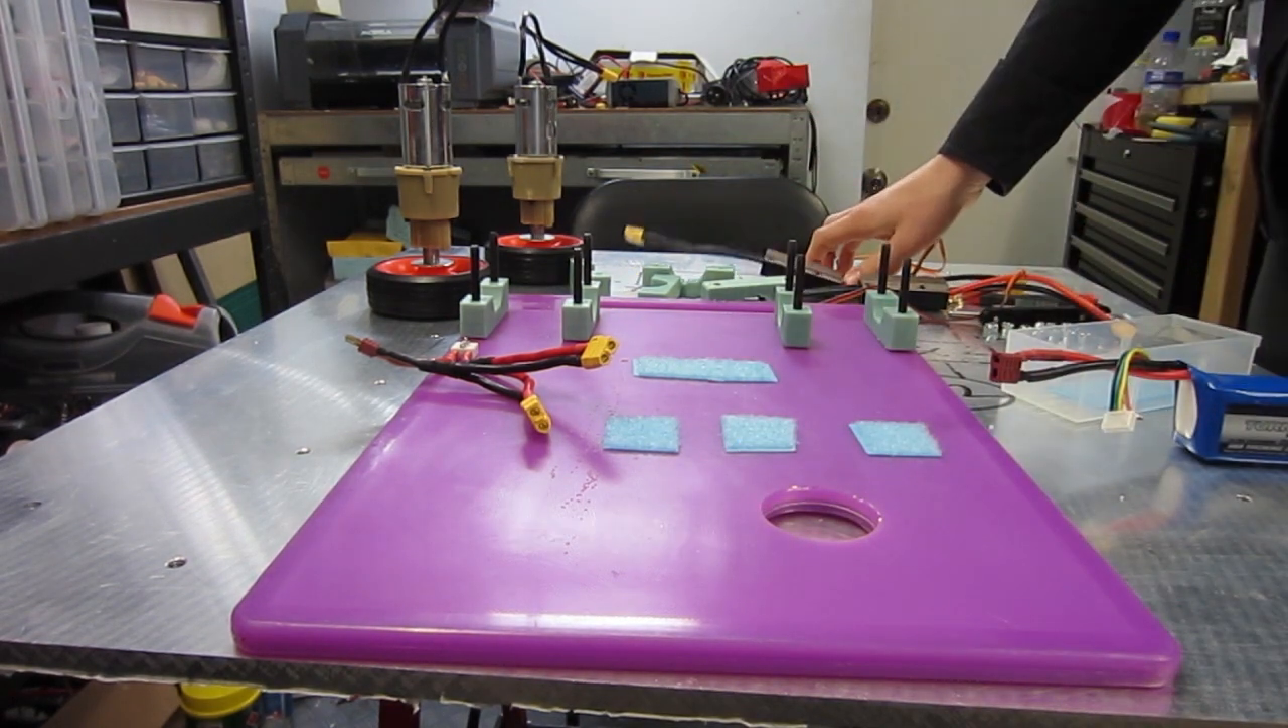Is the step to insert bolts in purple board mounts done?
Yes.